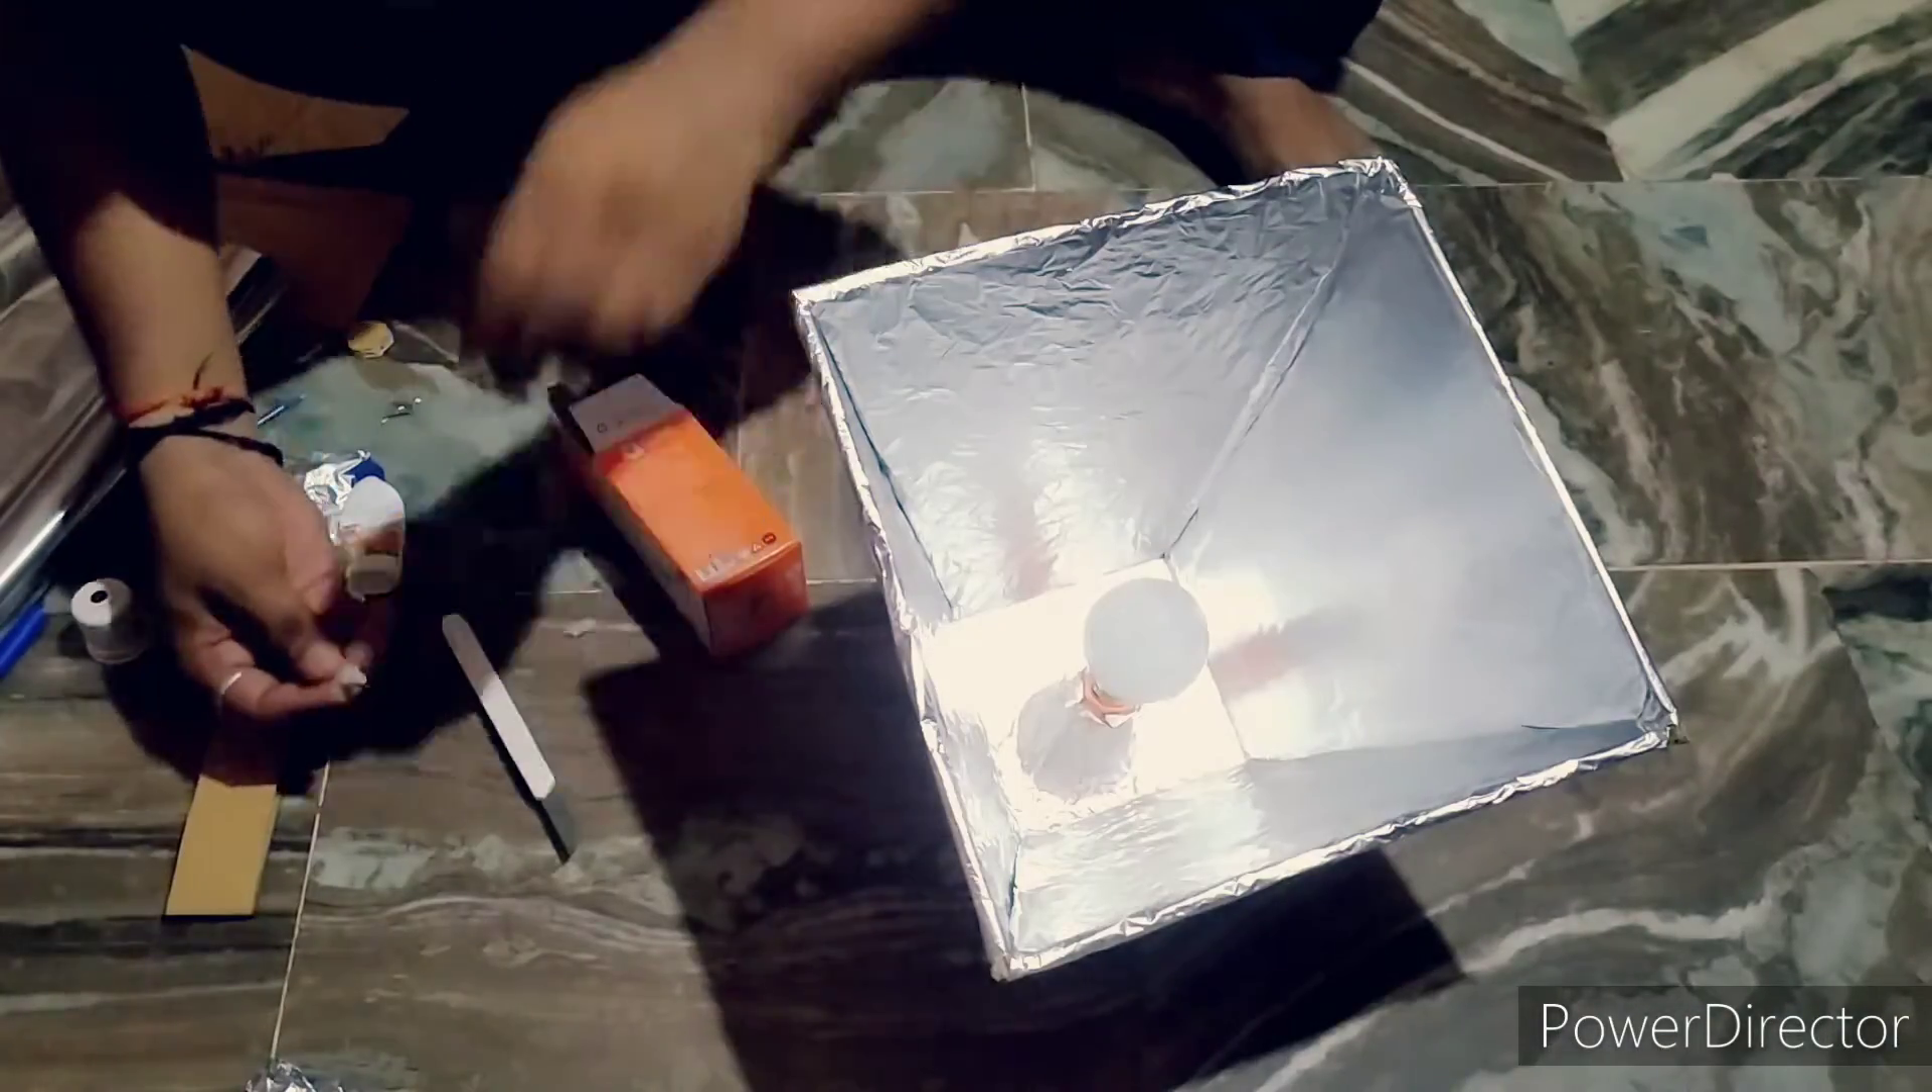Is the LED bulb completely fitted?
Yes.